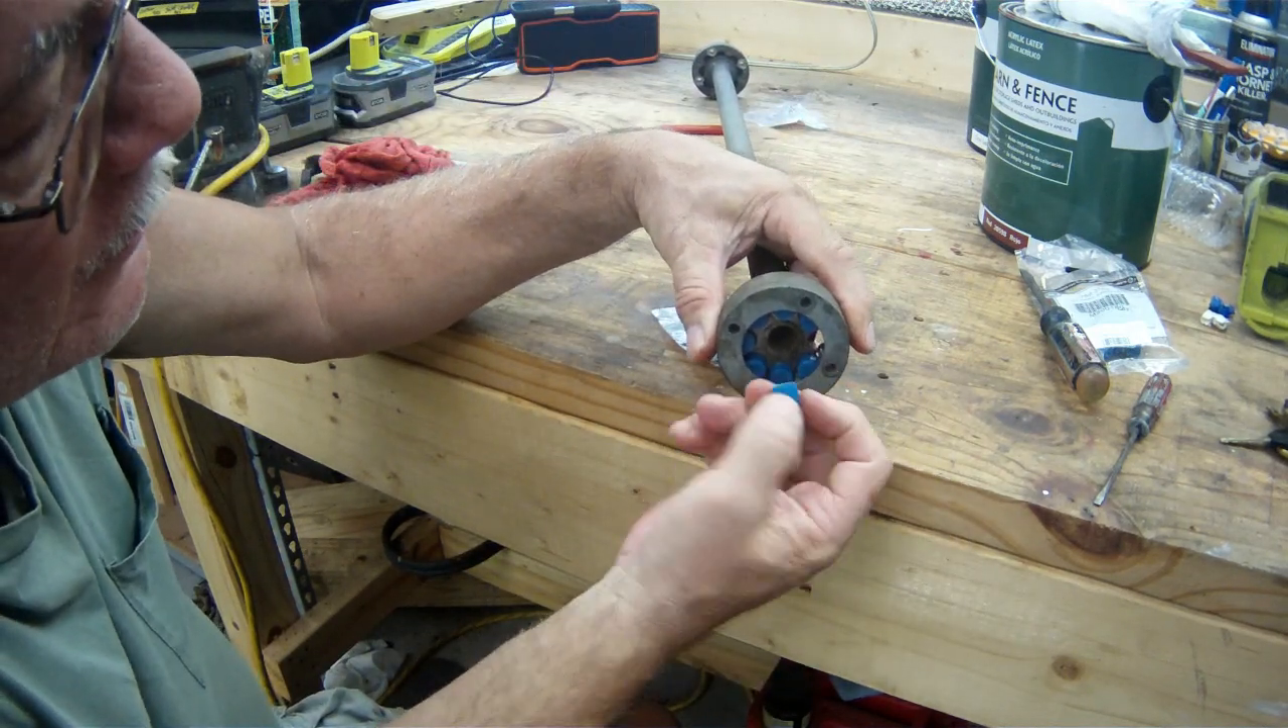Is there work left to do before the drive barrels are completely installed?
Yes.